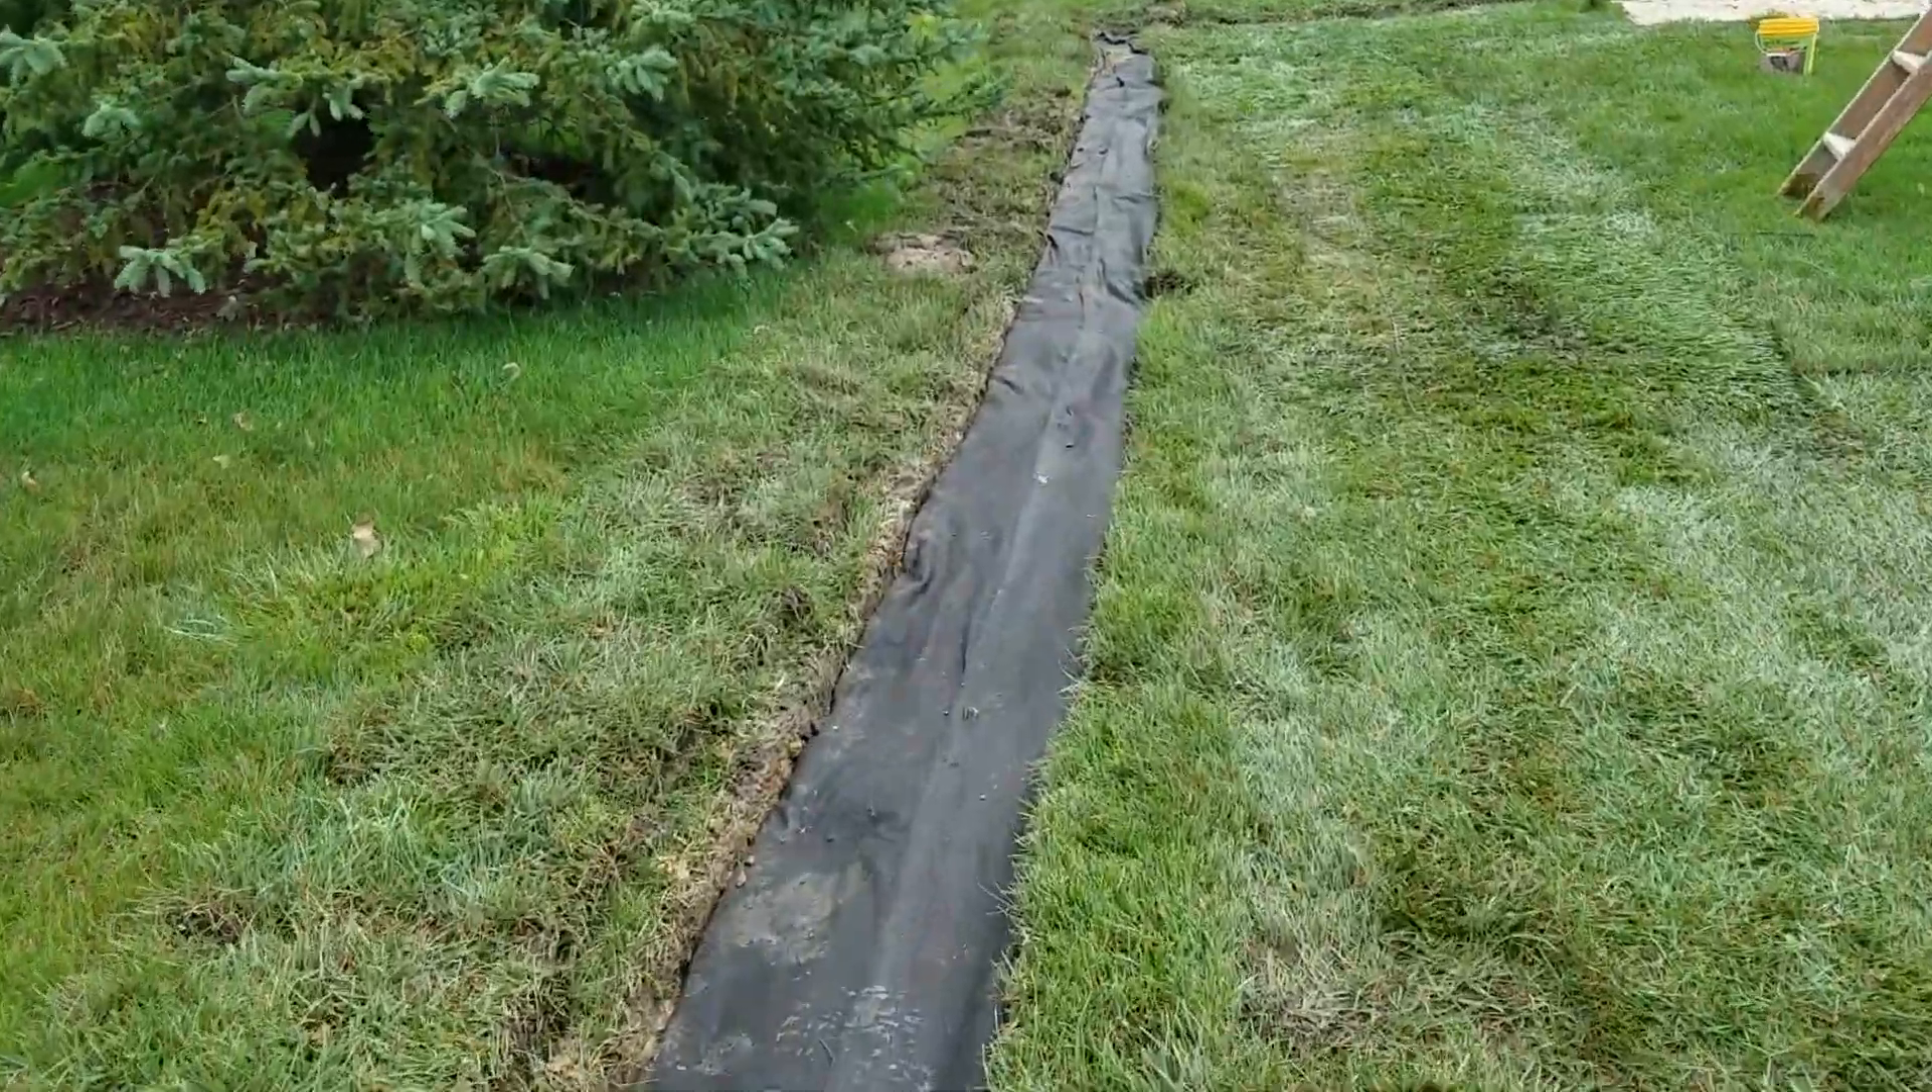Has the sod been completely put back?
No.